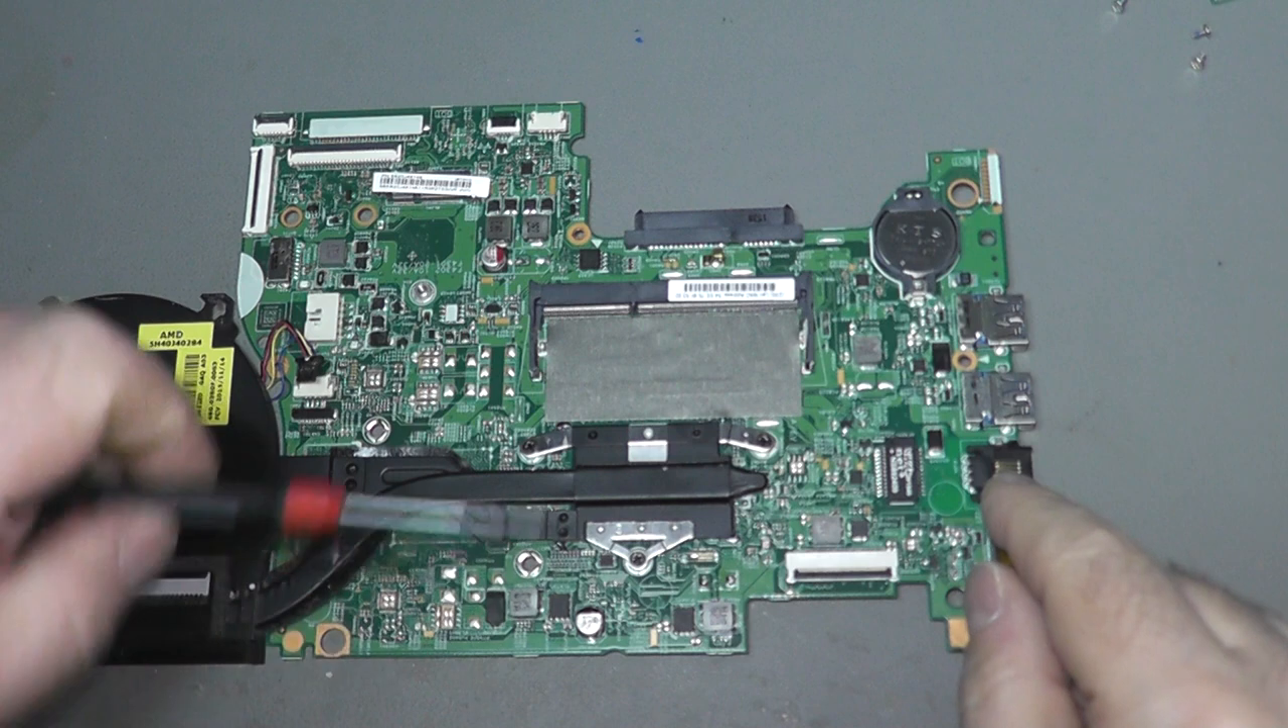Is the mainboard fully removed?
Yes.